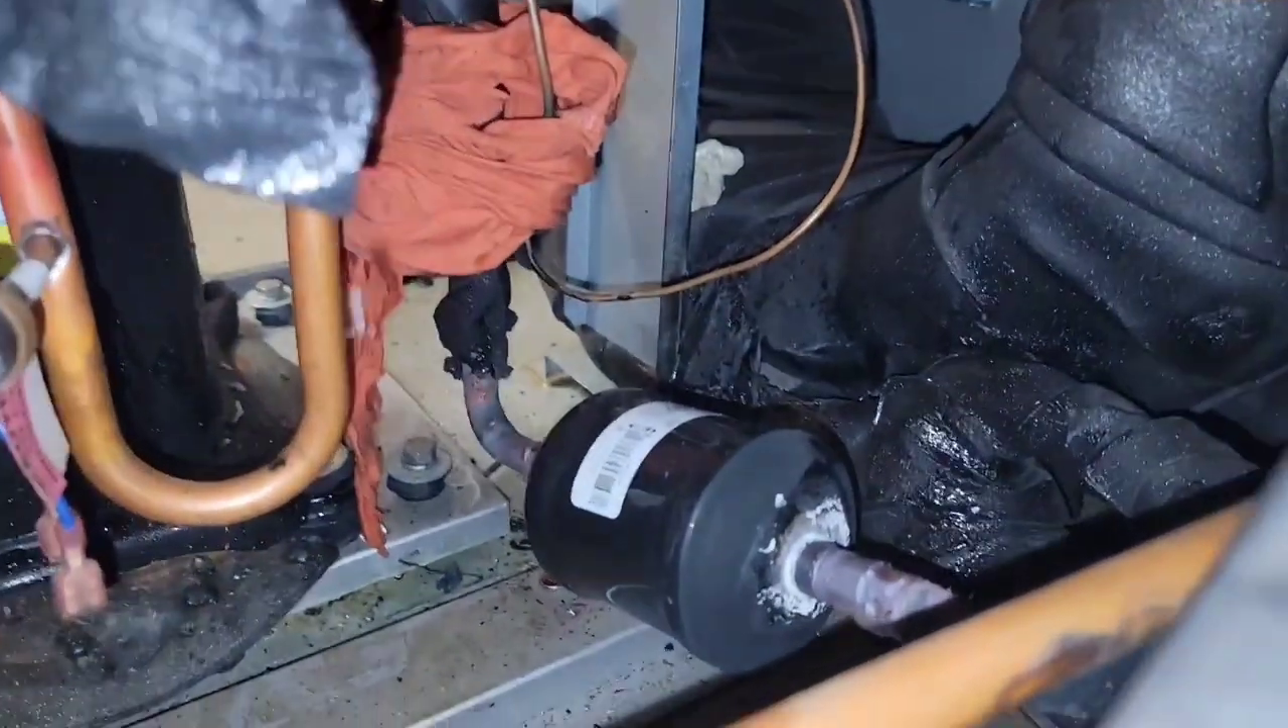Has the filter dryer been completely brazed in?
Yes.